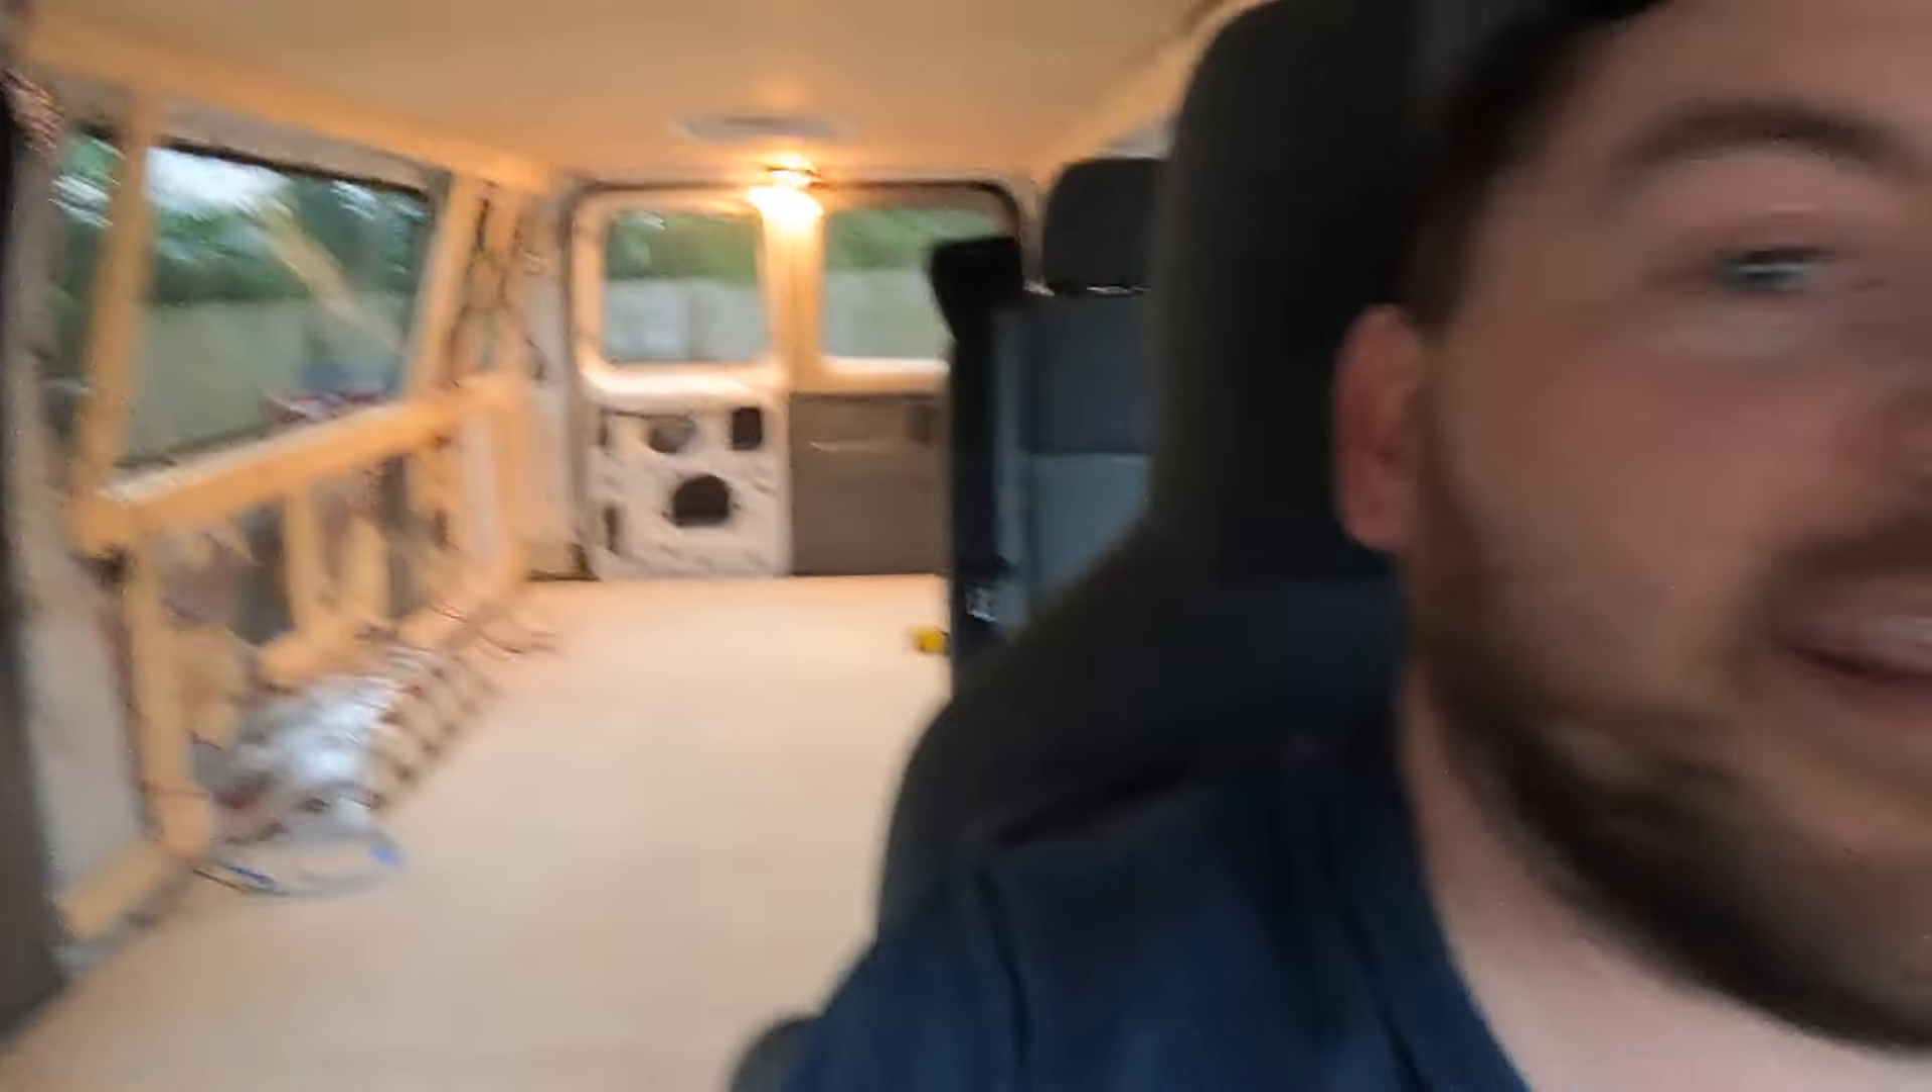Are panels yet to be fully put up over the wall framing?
Yes.